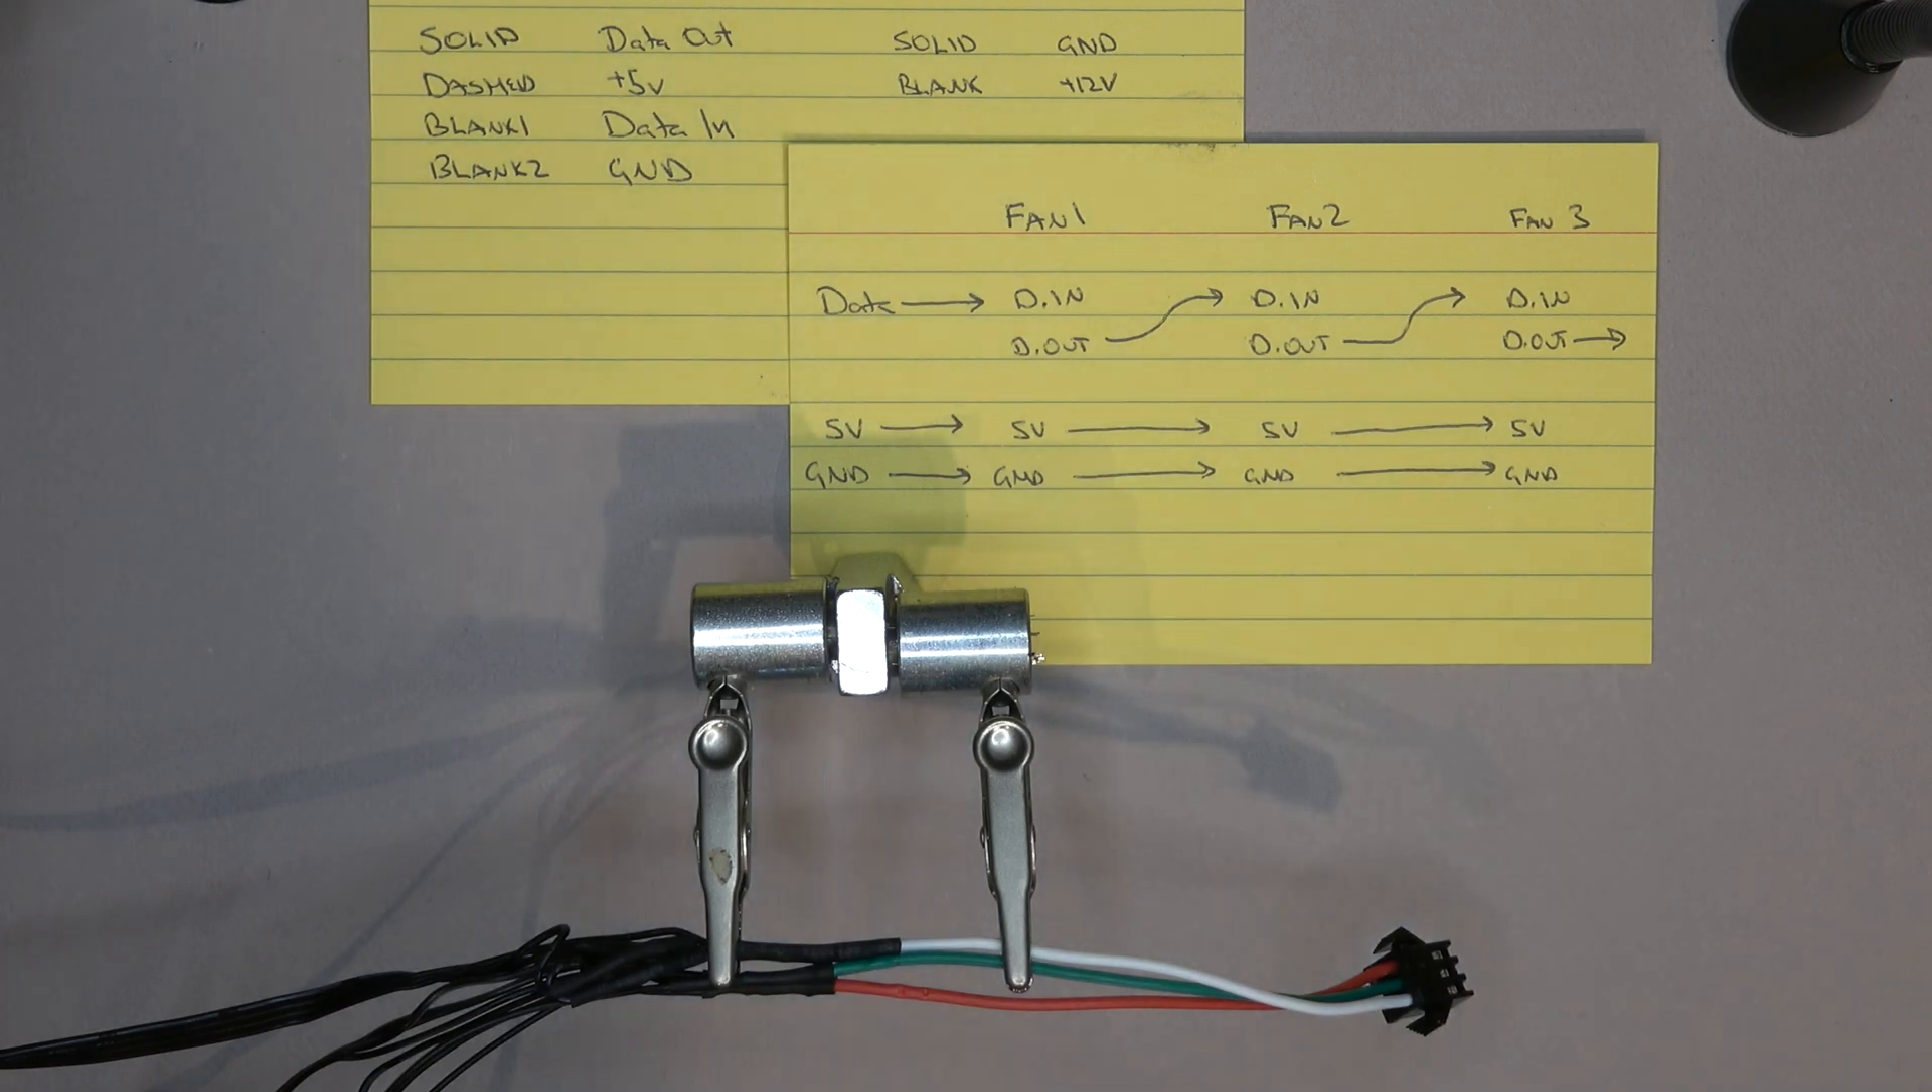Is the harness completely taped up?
No.